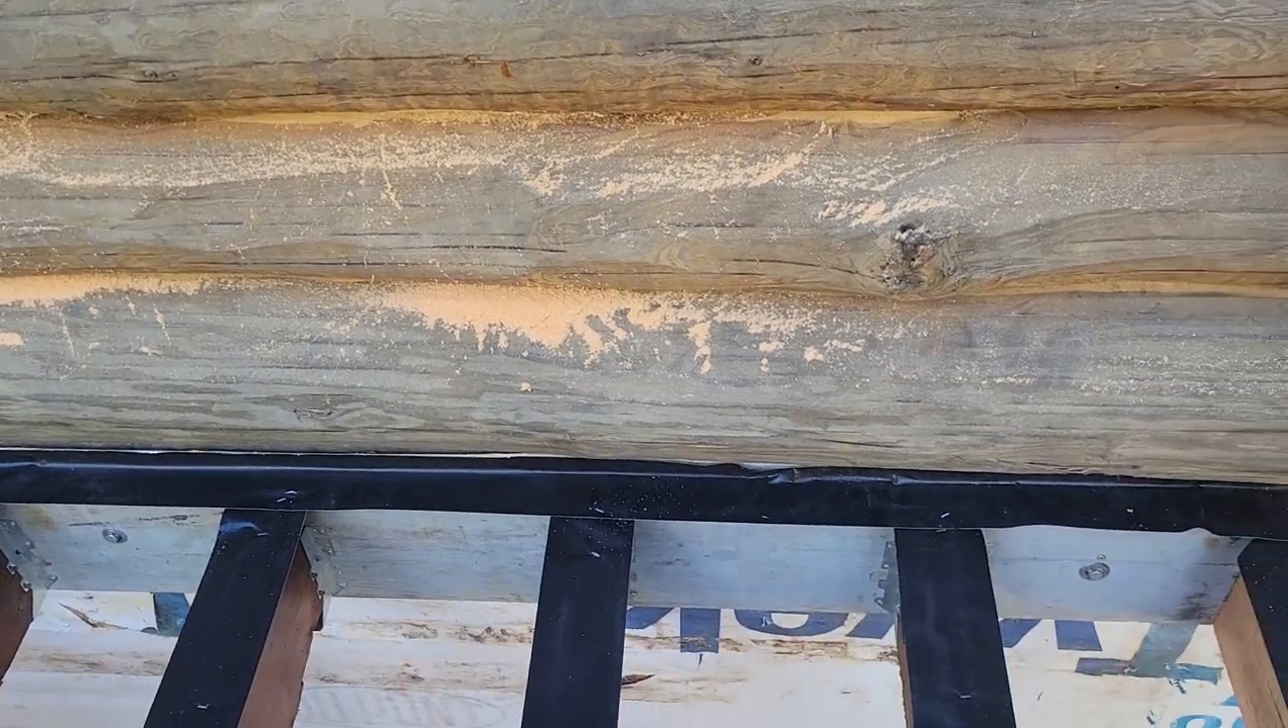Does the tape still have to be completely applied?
No.